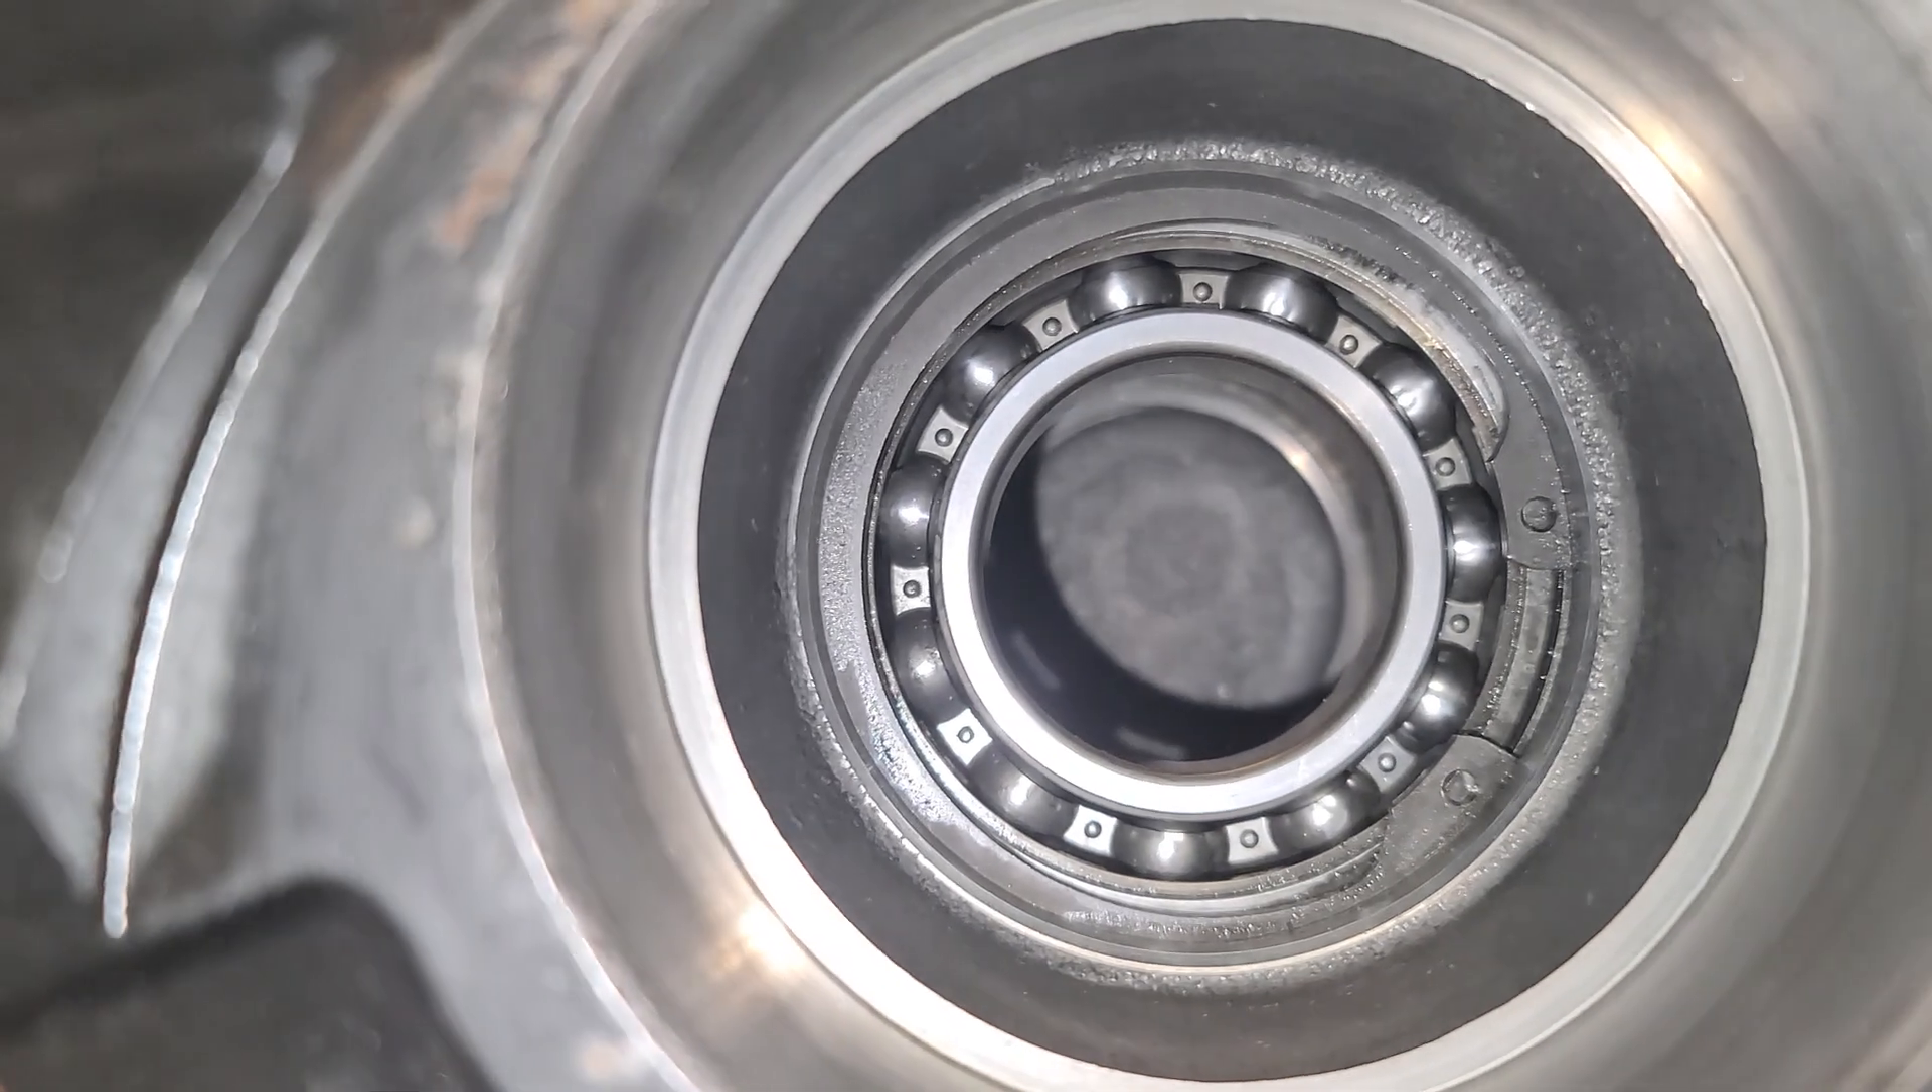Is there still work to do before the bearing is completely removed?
Yes.